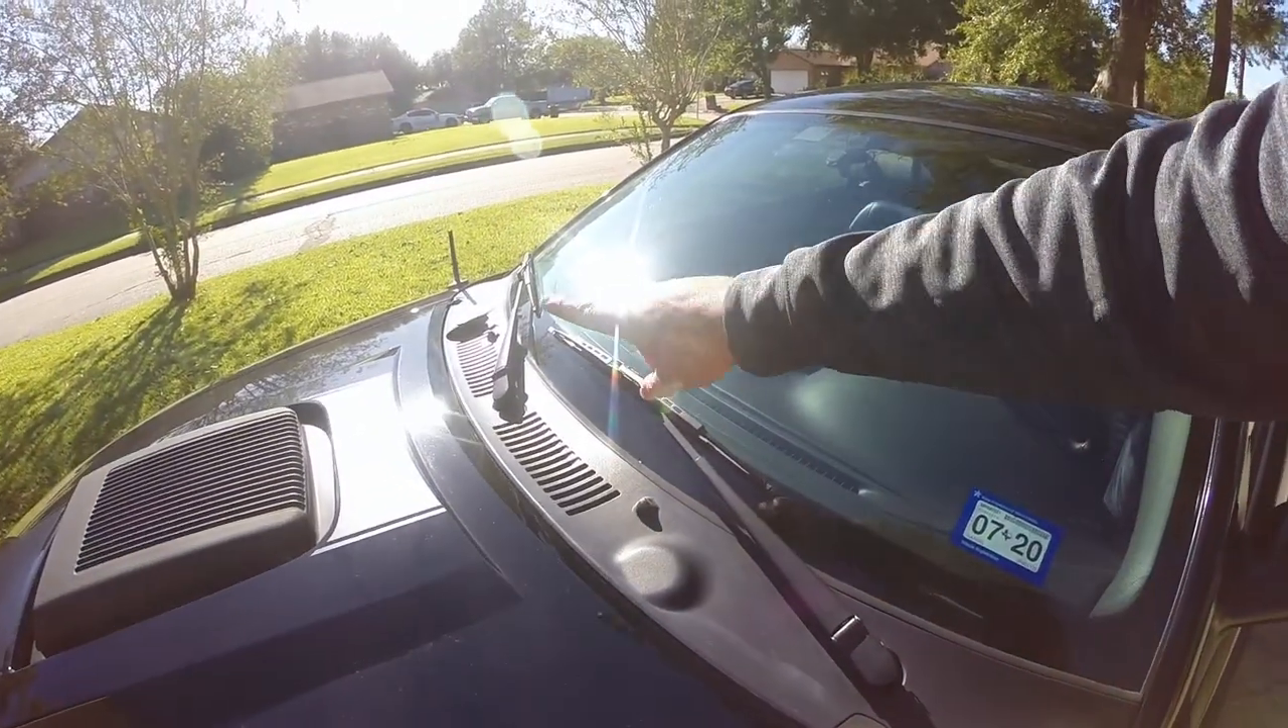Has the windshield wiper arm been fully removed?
No.